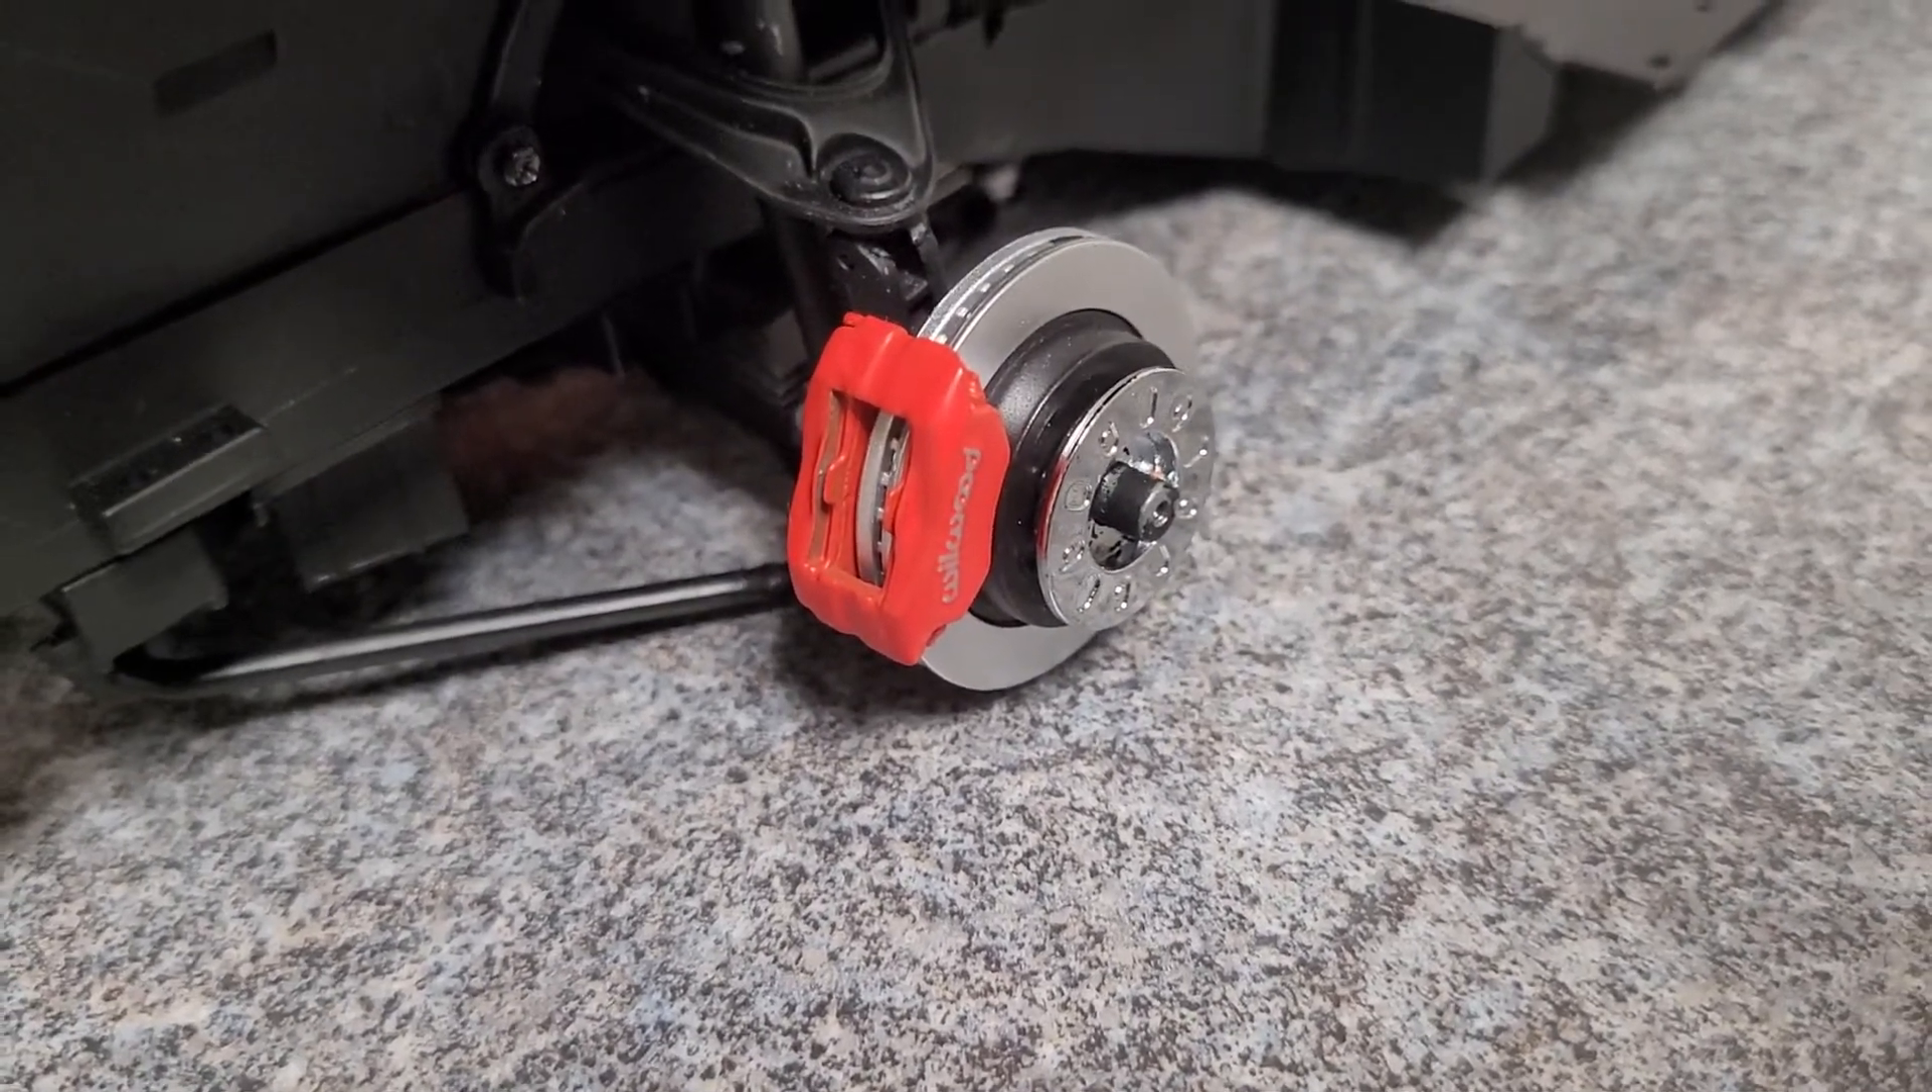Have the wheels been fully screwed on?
No.